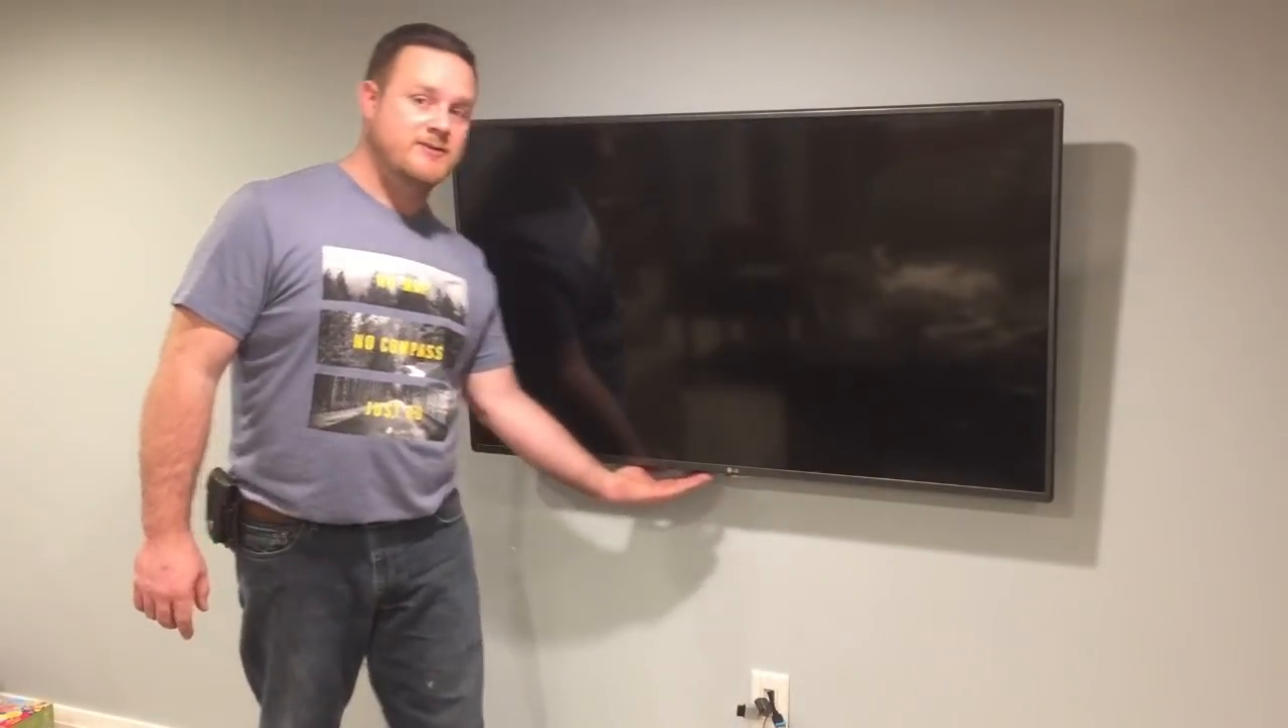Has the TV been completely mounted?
Yes.